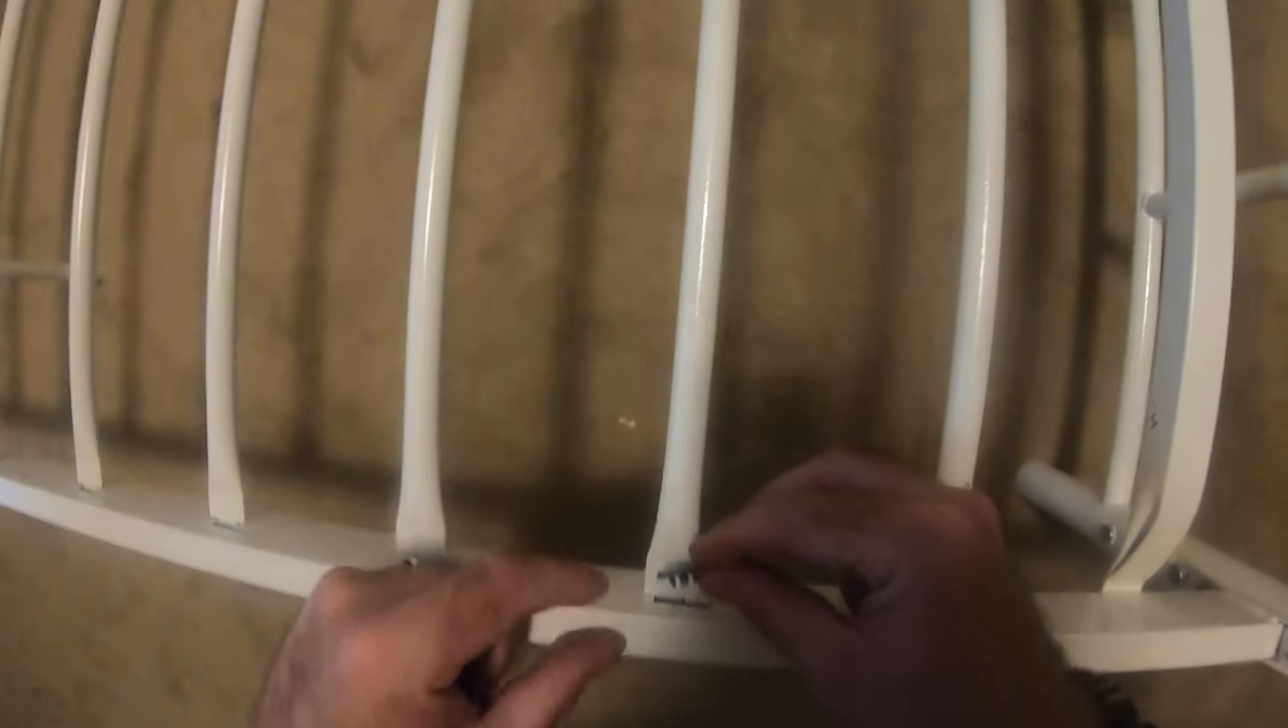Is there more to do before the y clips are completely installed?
Yes.